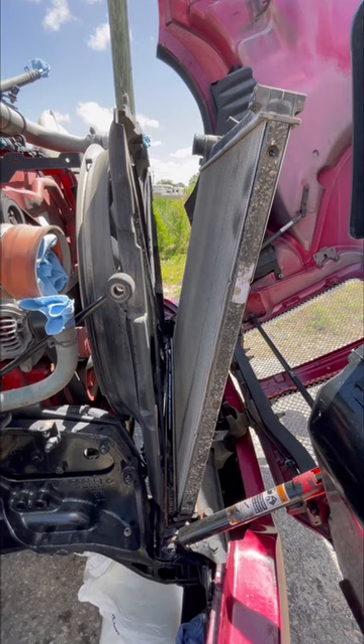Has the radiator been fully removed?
No.